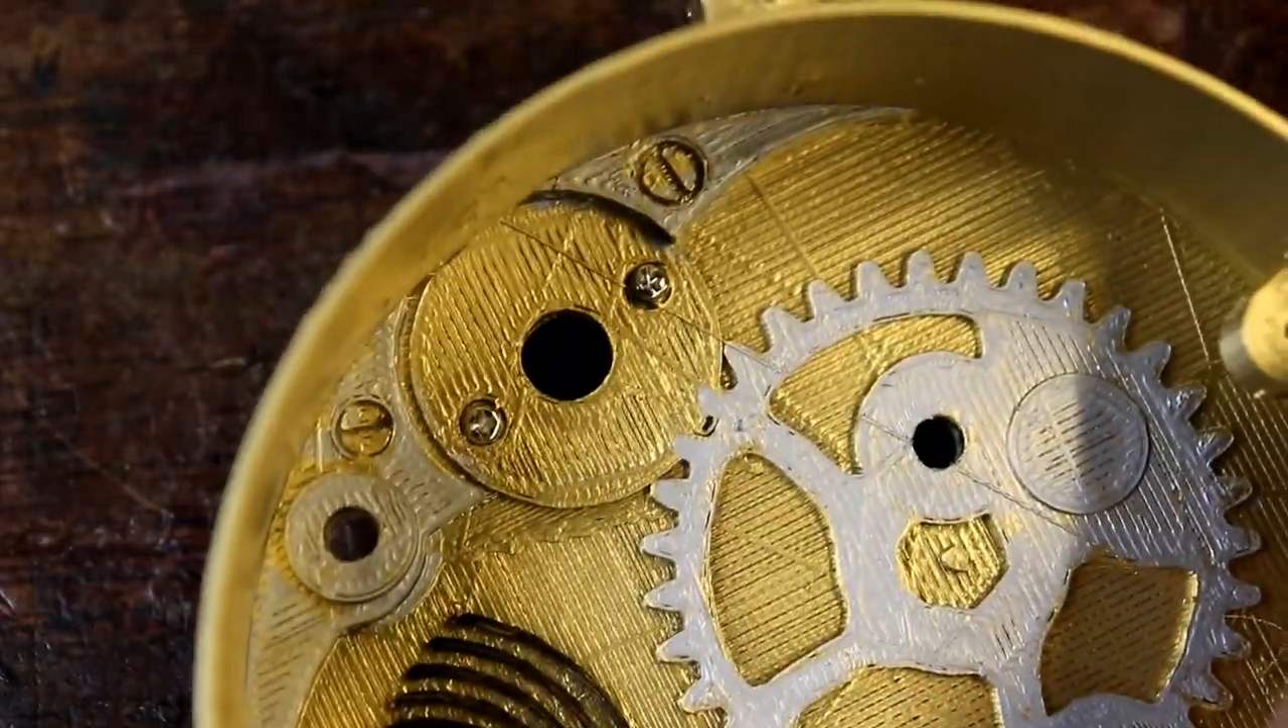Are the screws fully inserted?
Yes.